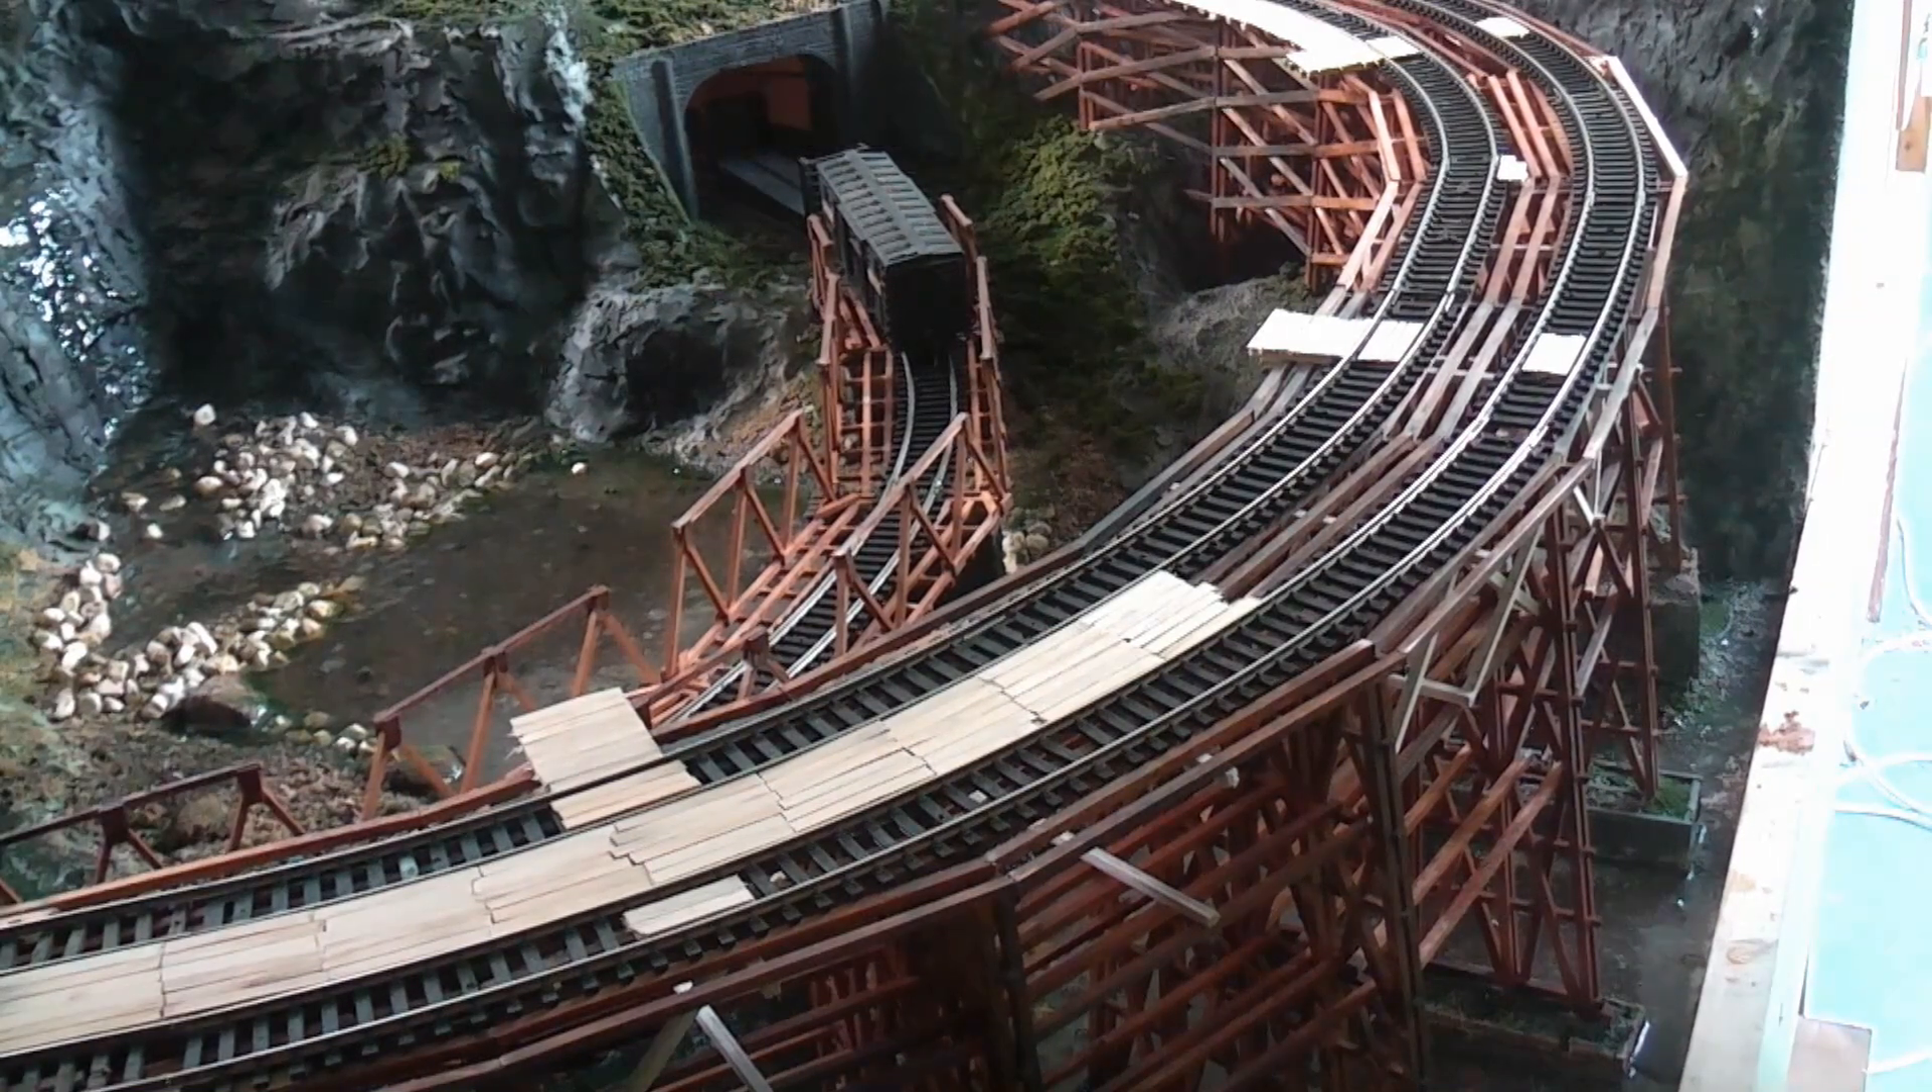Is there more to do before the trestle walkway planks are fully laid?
Yes.